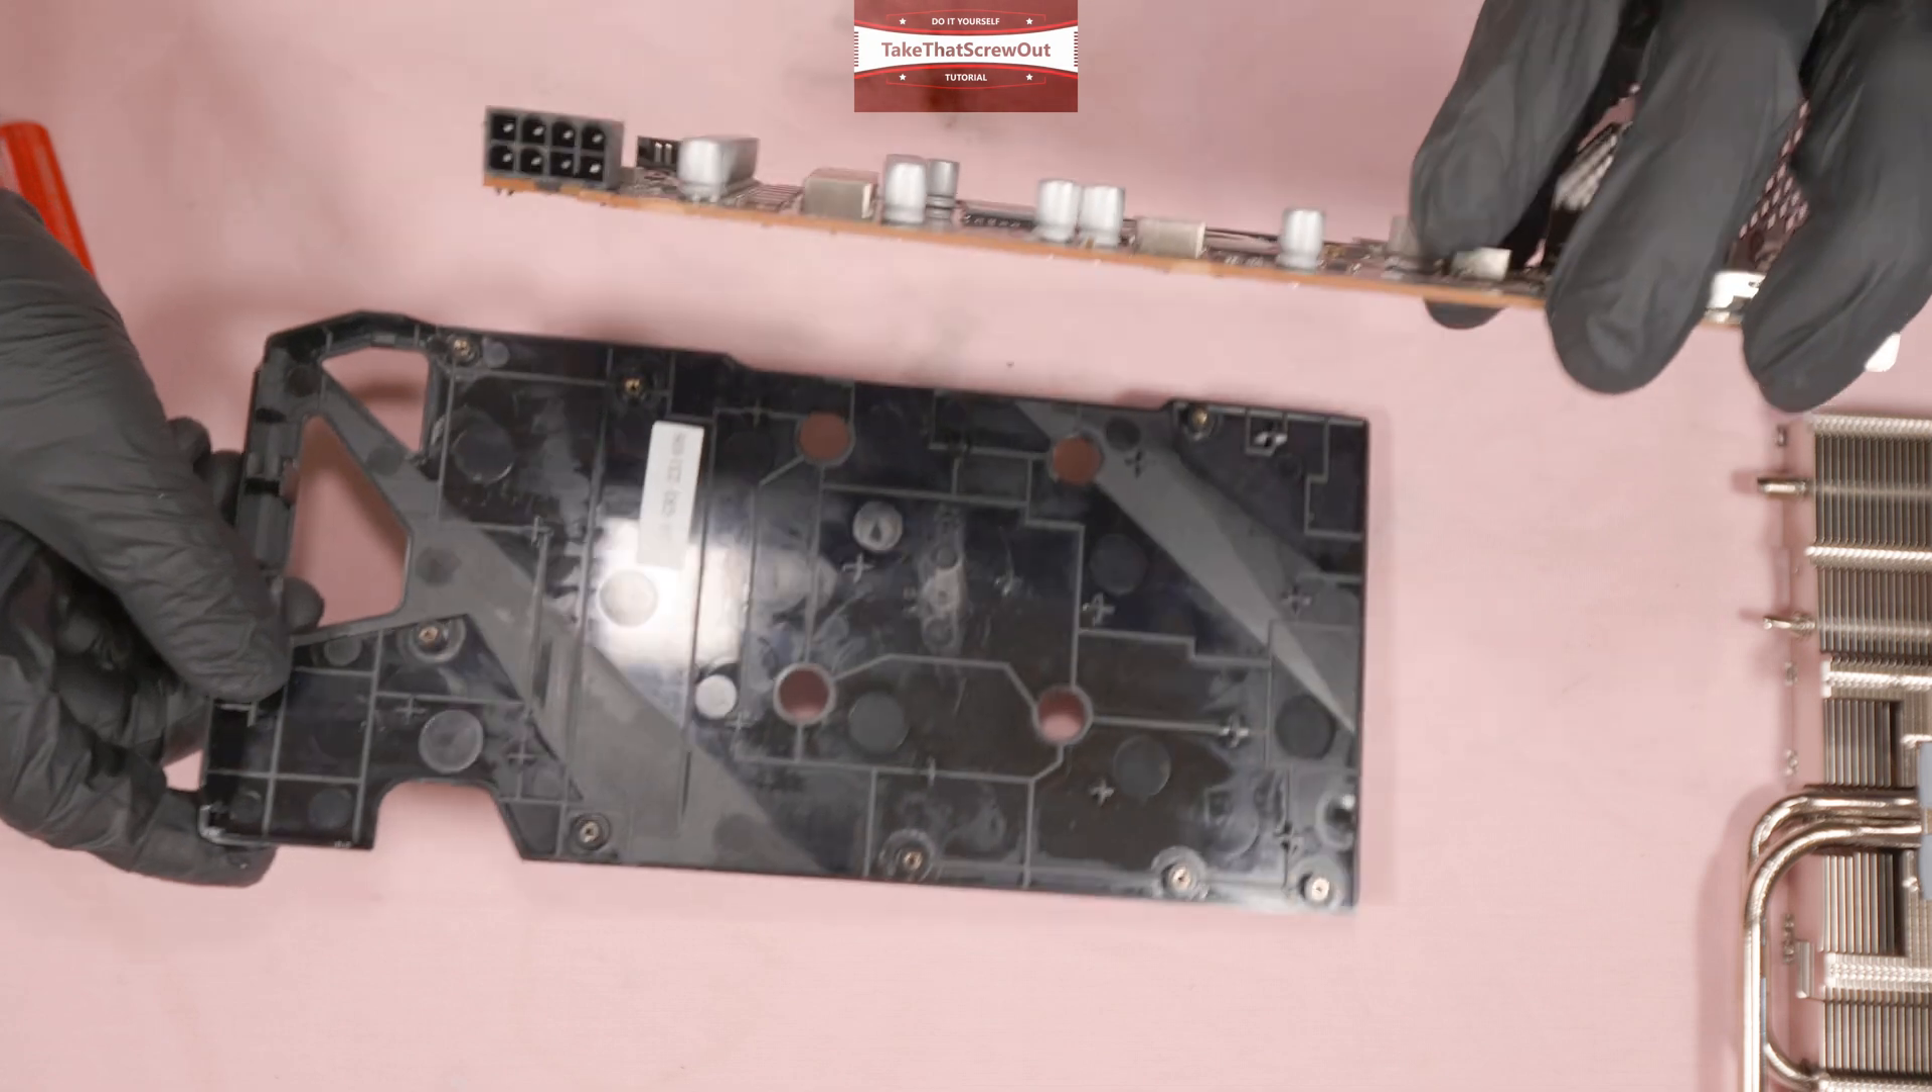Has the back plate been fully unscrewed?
Yes.